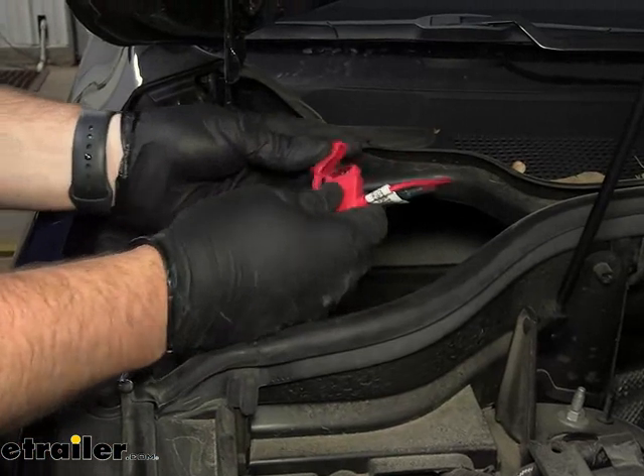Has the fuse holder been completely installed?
No.